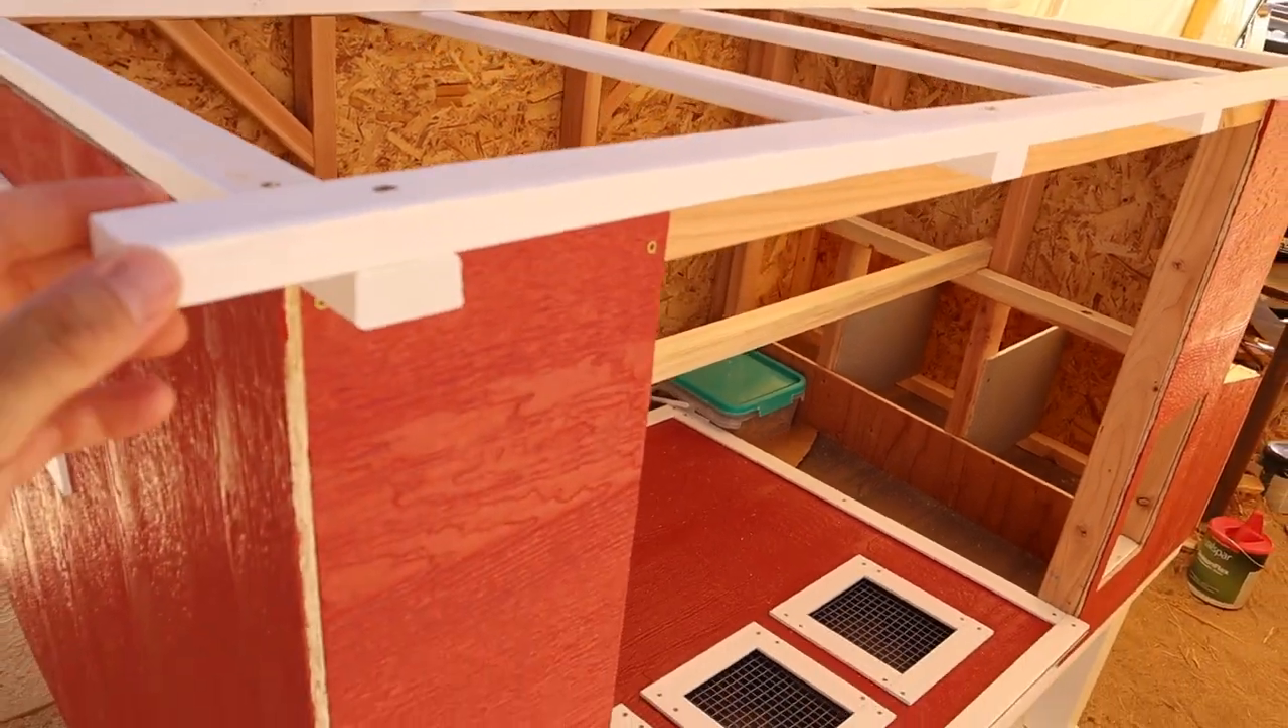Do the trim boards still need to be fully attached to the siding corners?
Yes.